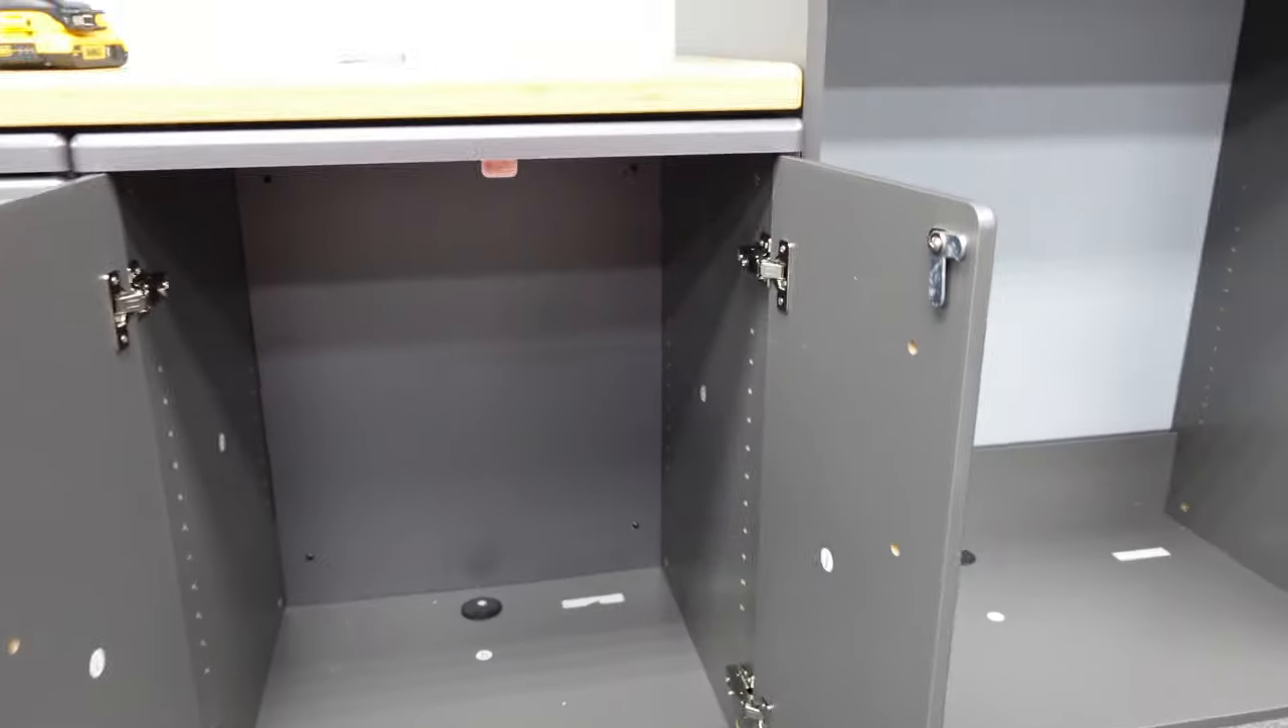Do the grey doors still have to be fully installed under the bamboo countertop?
No.